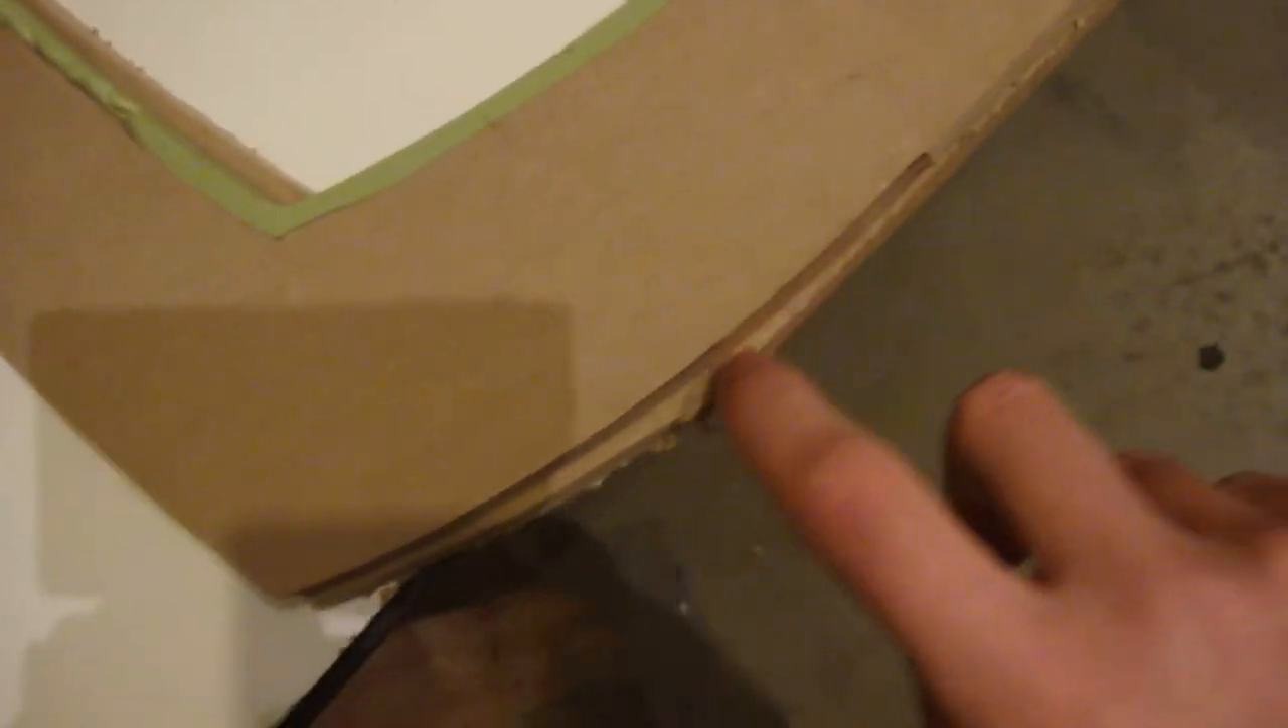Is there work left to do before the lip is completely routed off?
Yes.